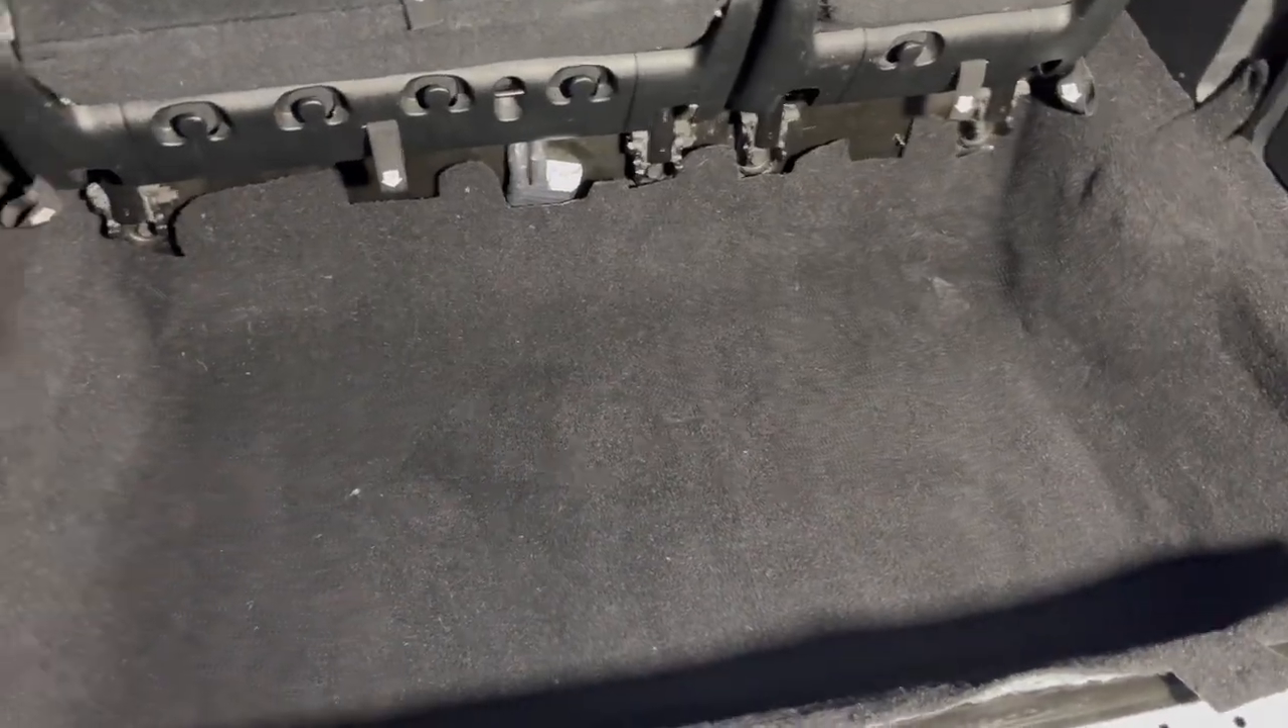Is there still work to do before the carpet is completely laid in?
No.